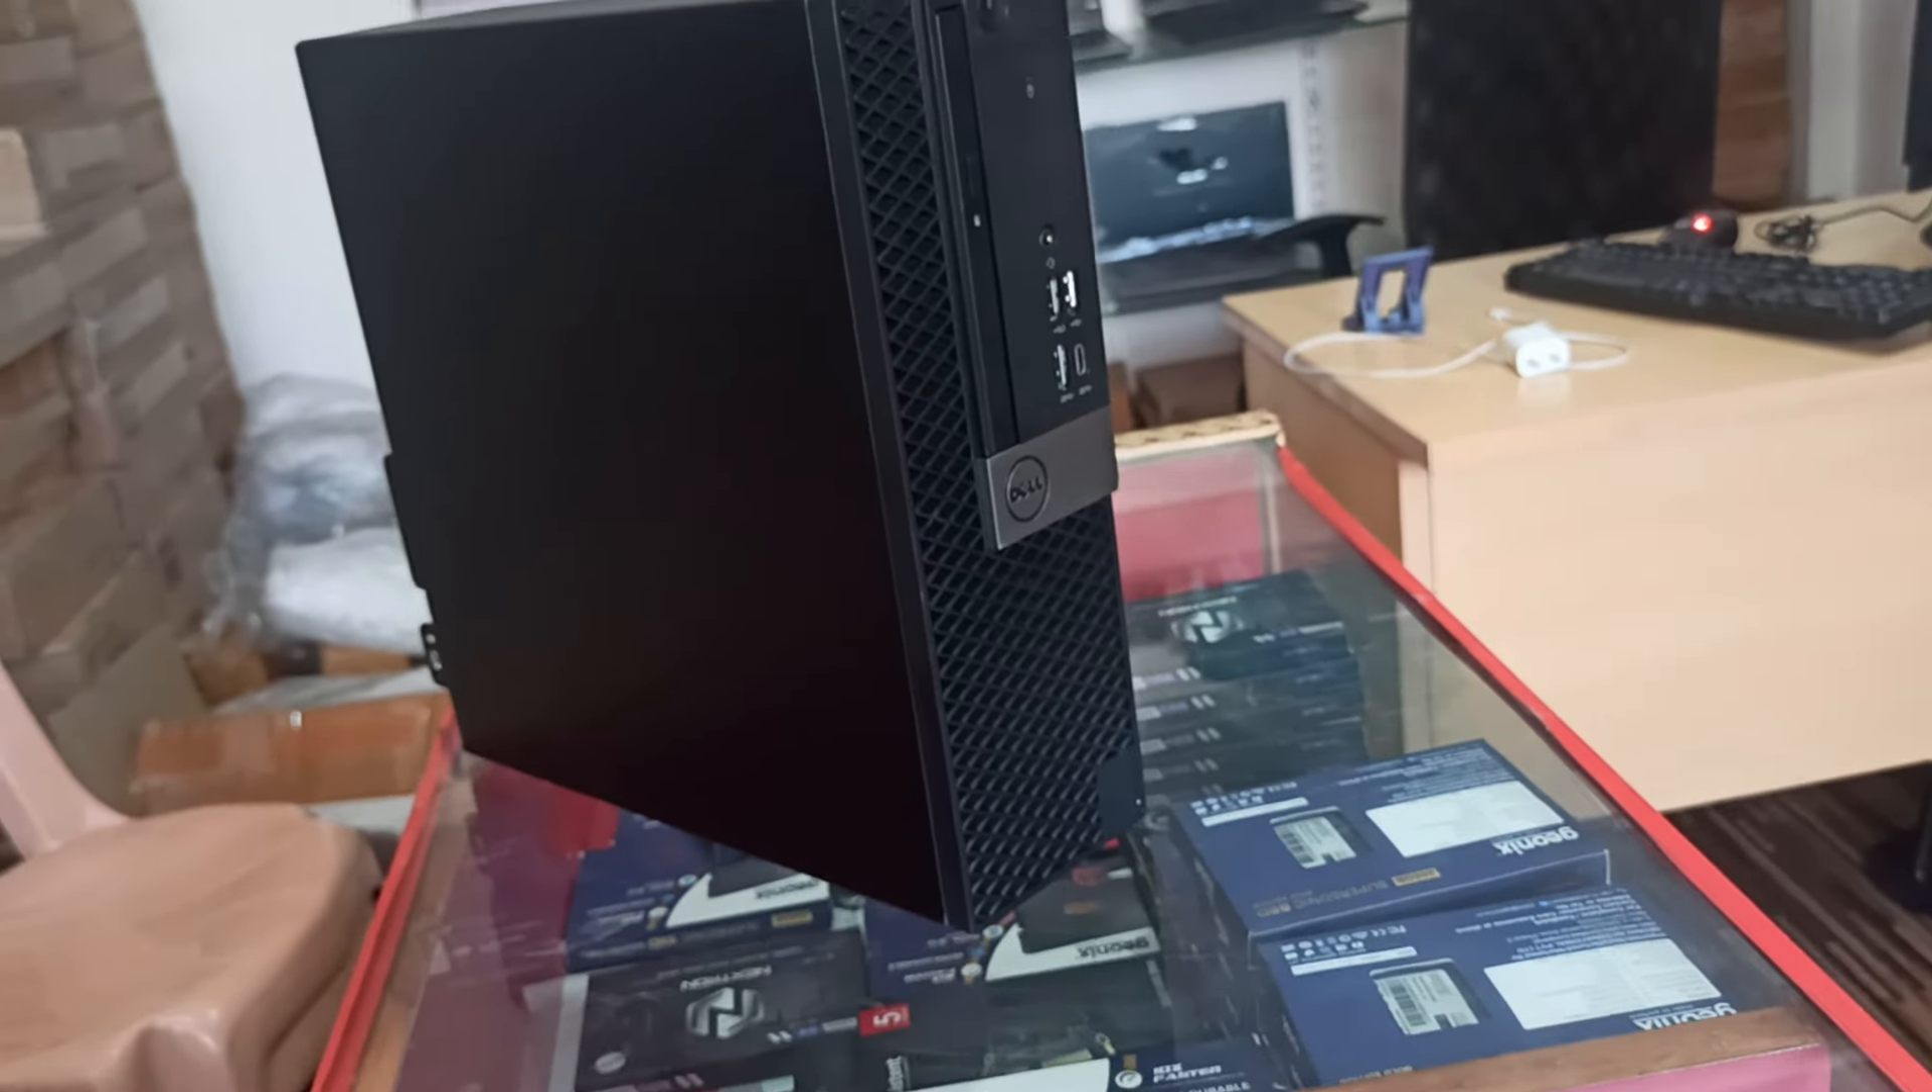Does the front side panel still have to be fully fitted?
No.